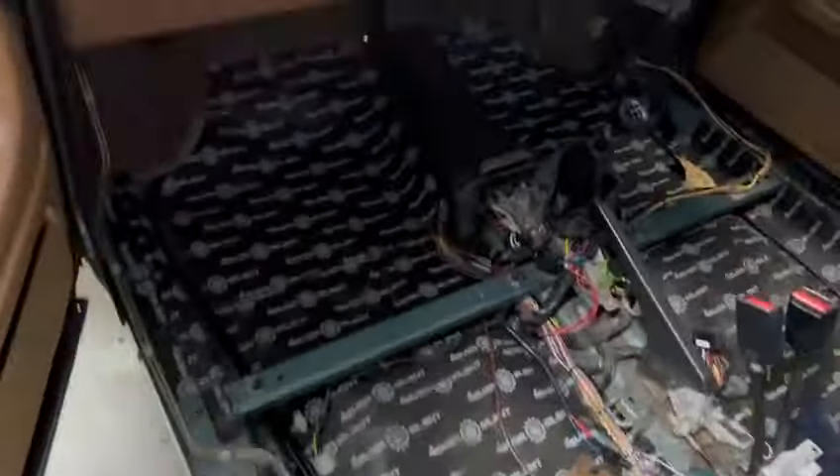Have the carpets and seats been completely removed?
Yes.